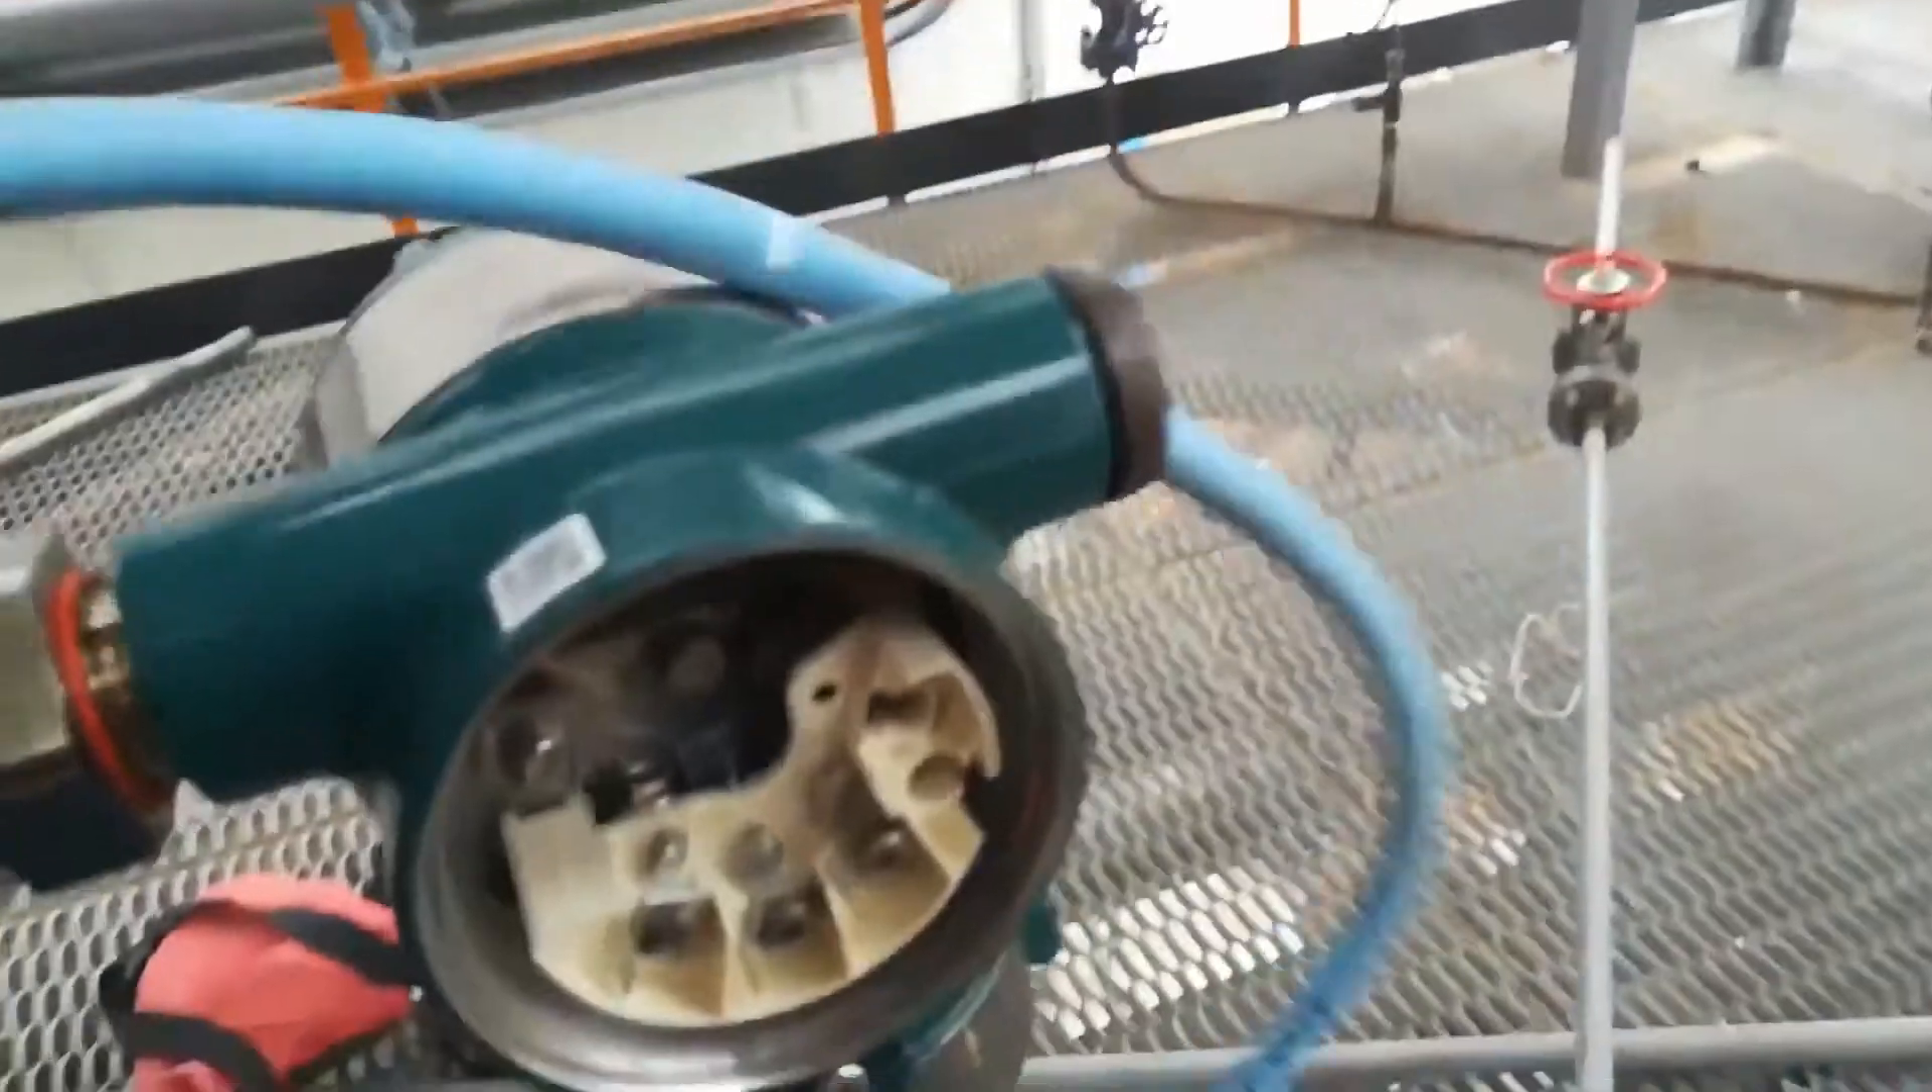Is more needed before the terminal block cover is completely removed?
No.